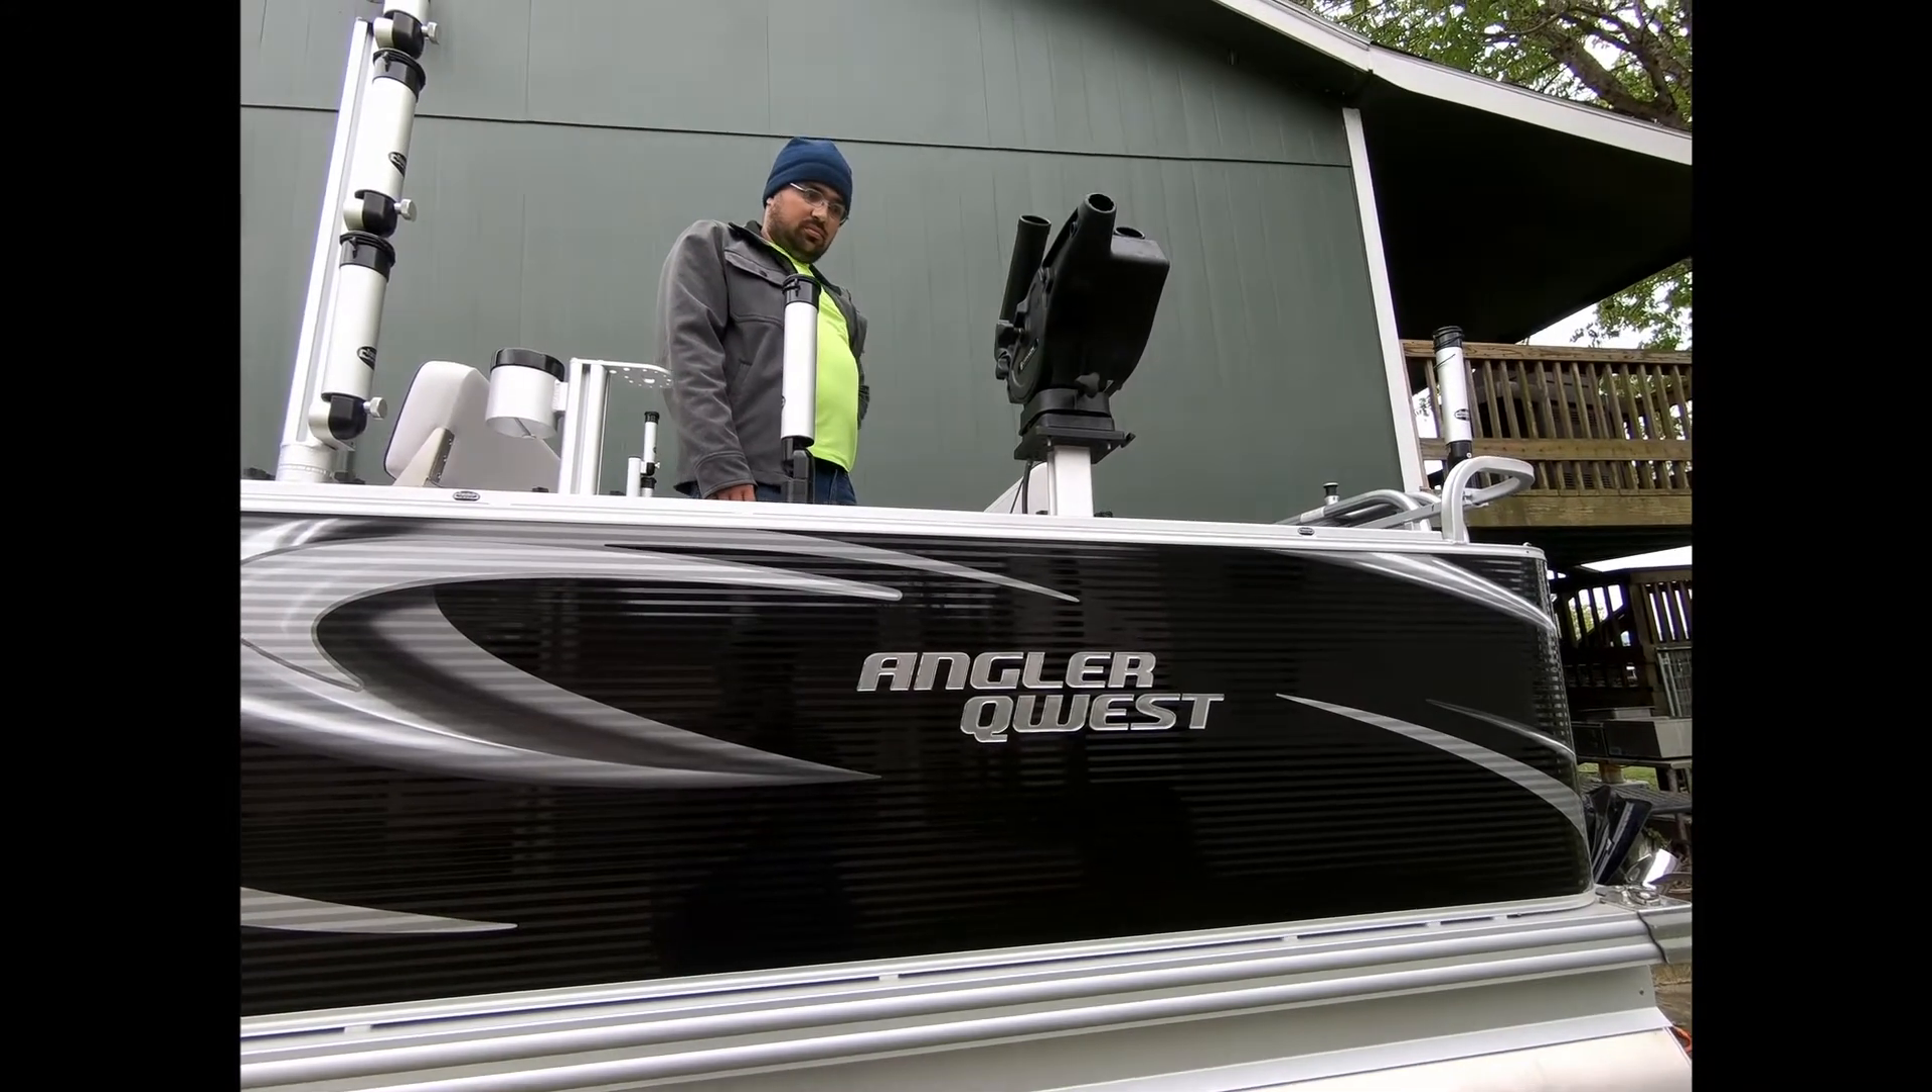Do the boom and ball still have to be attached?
Yes.